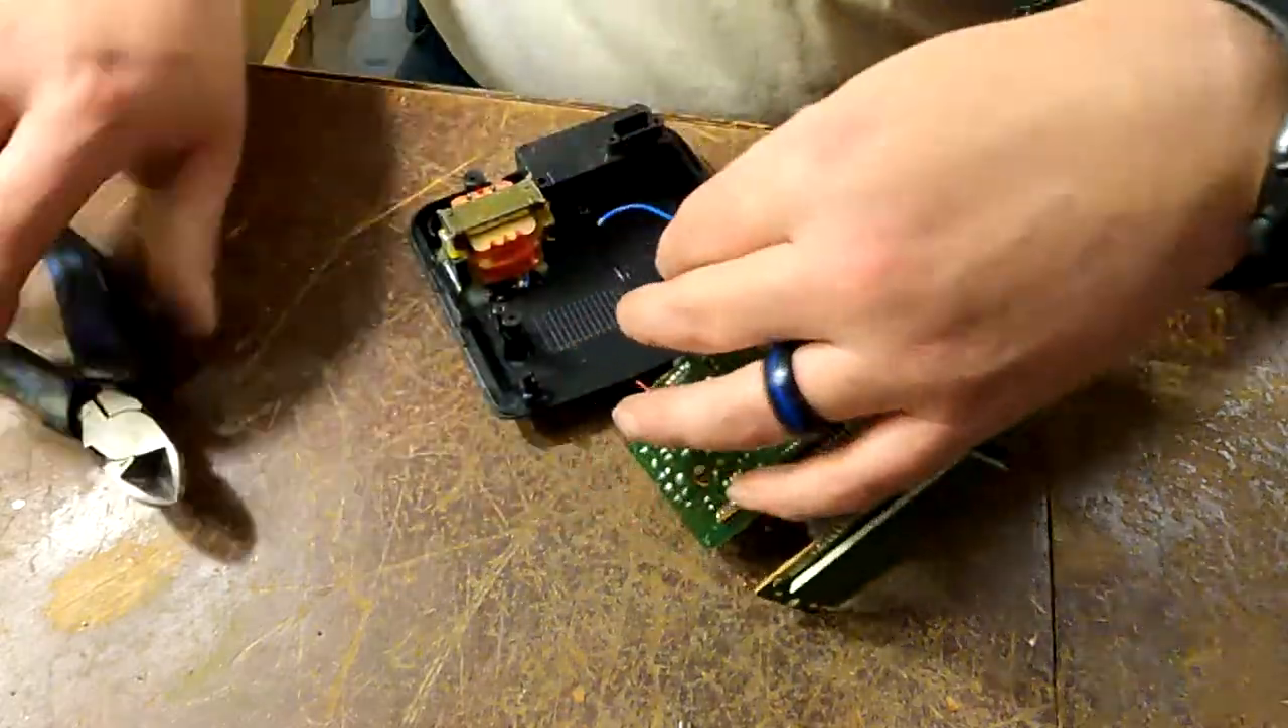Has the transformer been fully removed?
No.